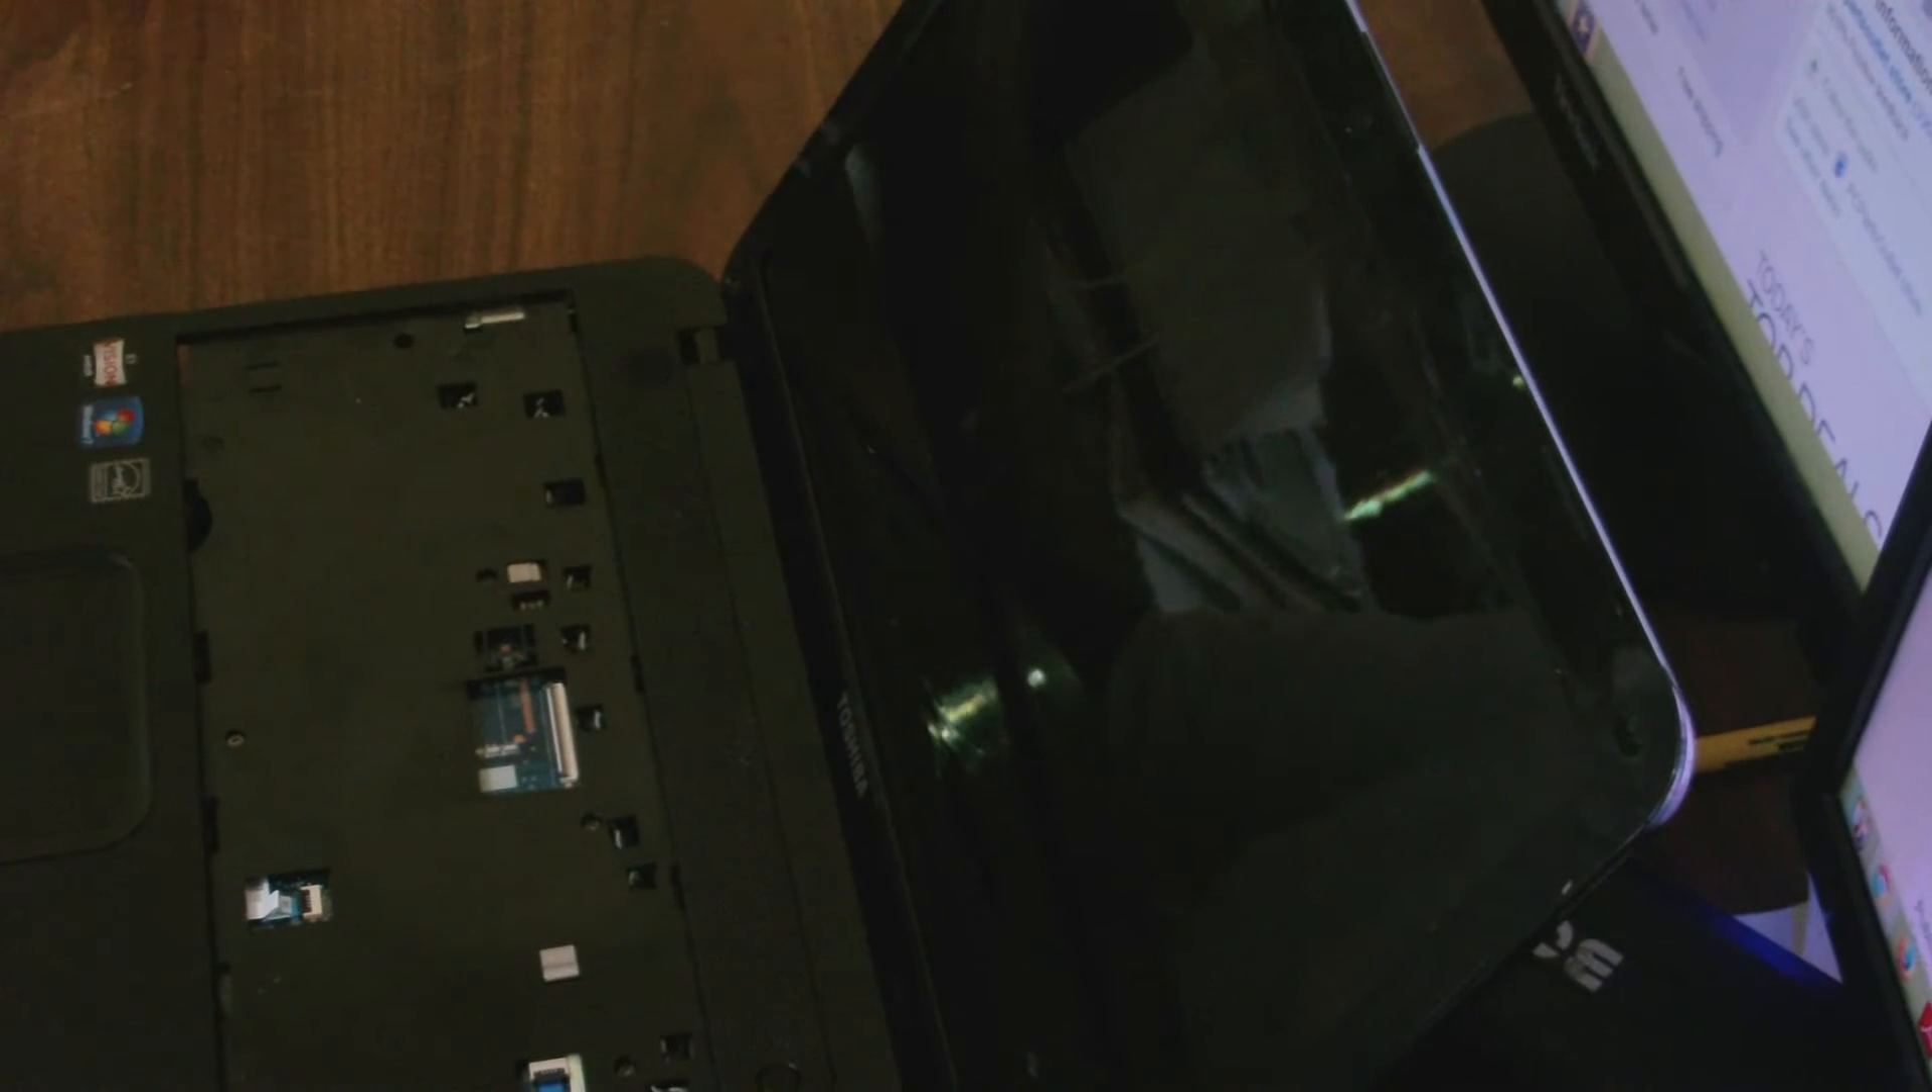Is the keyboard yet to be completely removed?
No.